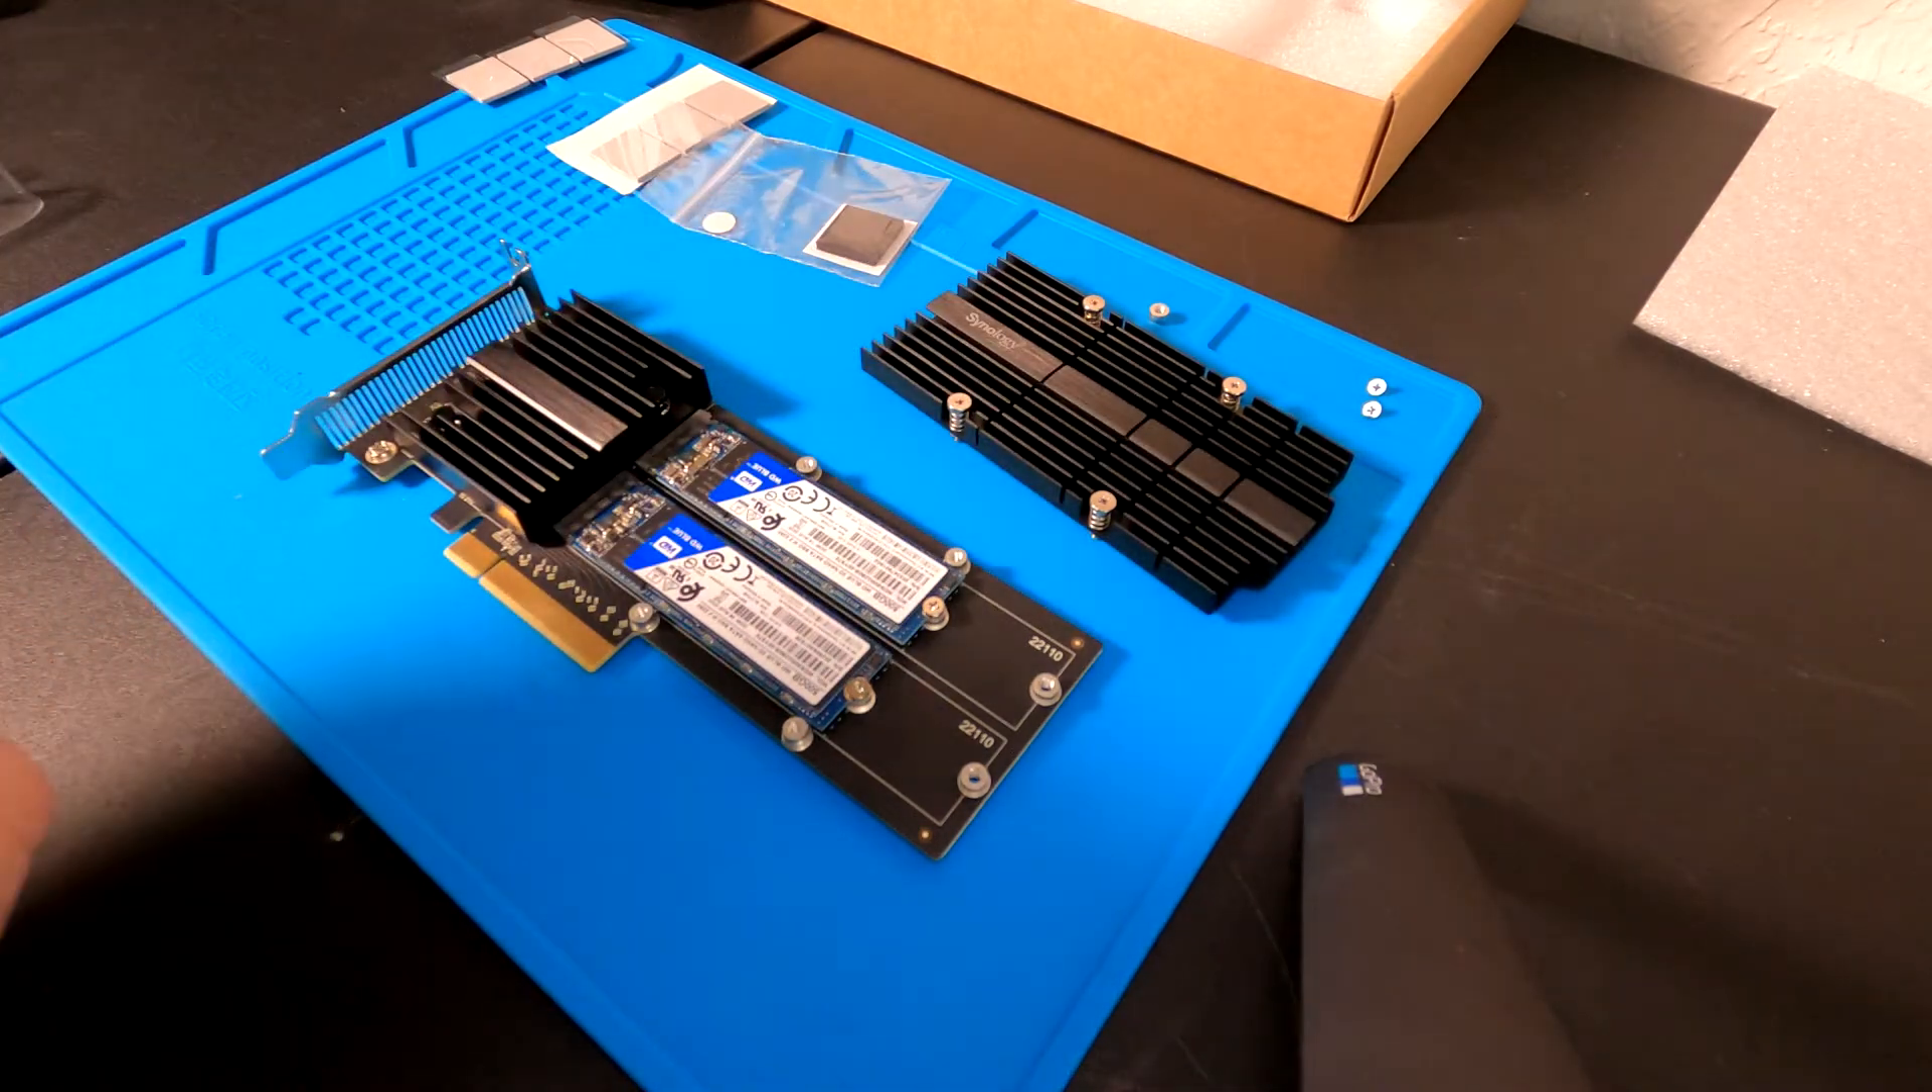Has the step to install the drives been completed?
Yes.